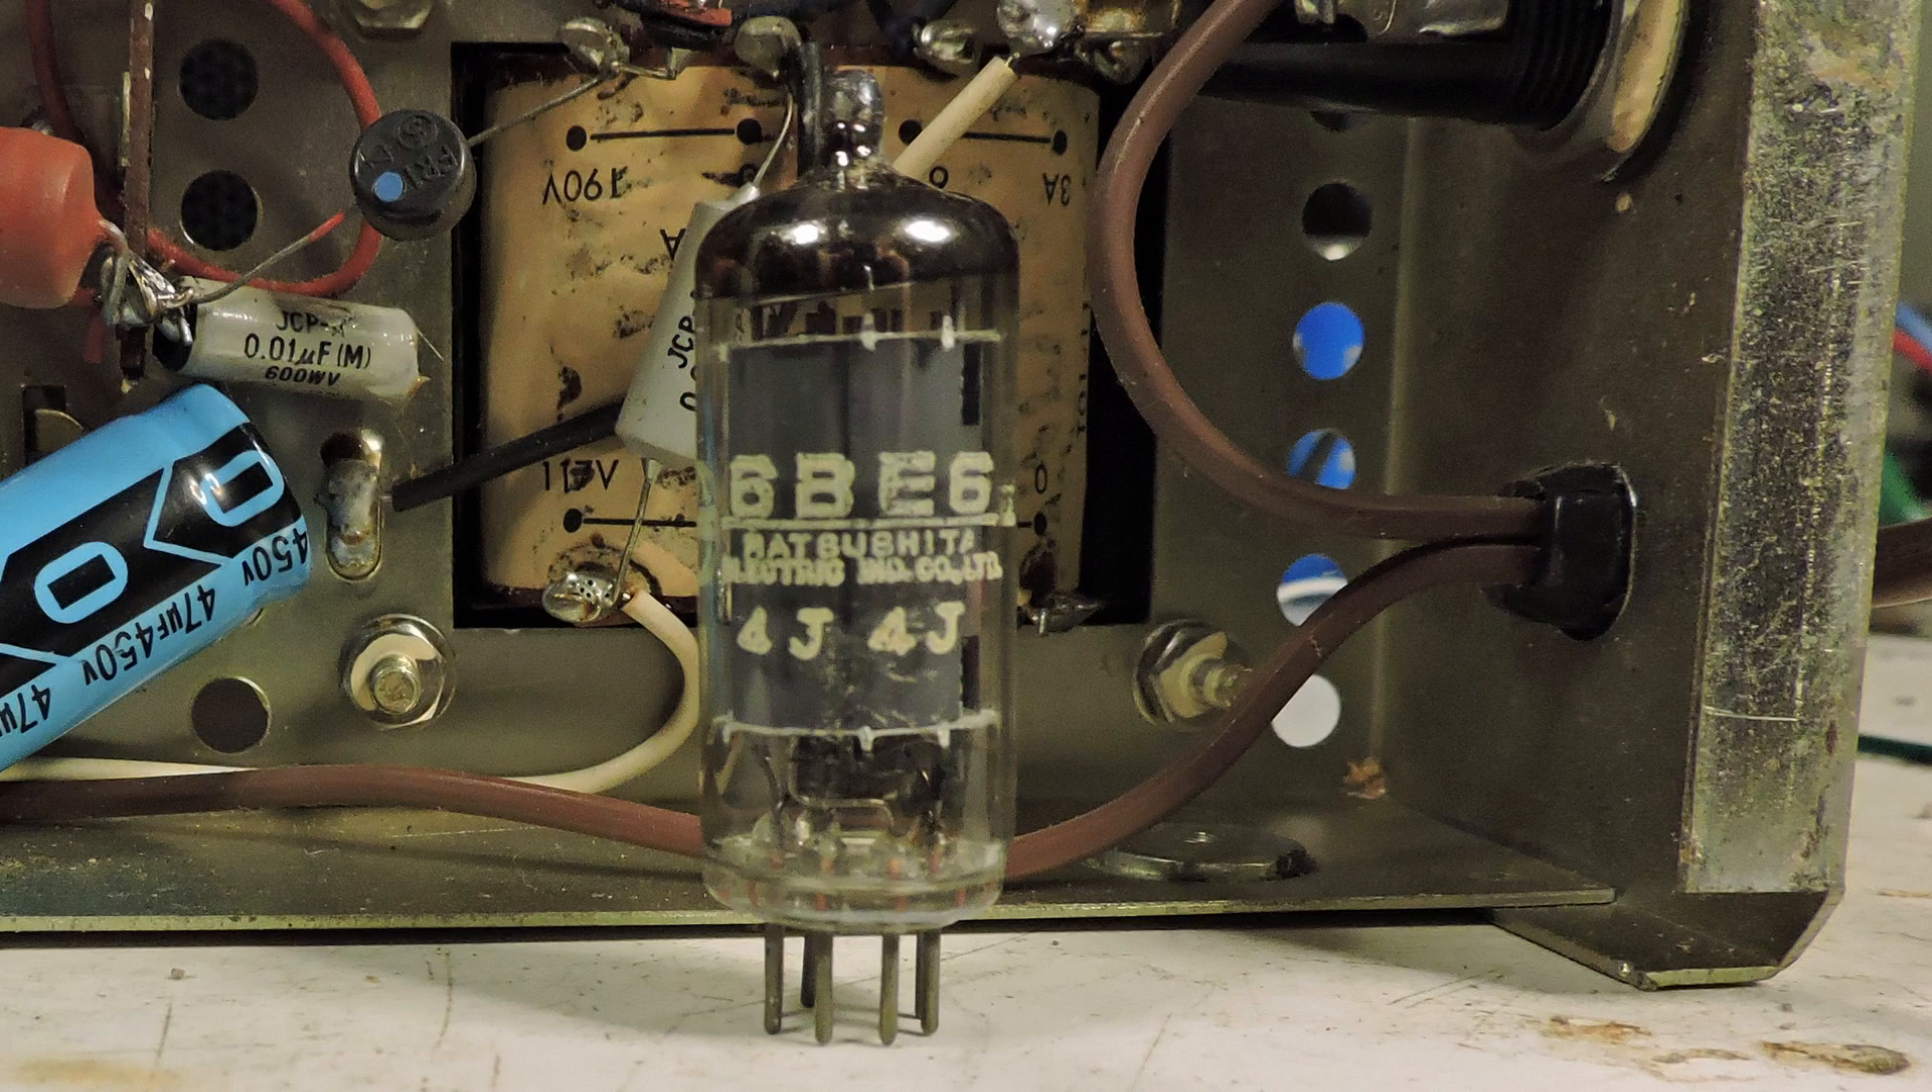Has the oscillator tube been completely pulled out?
Yes.